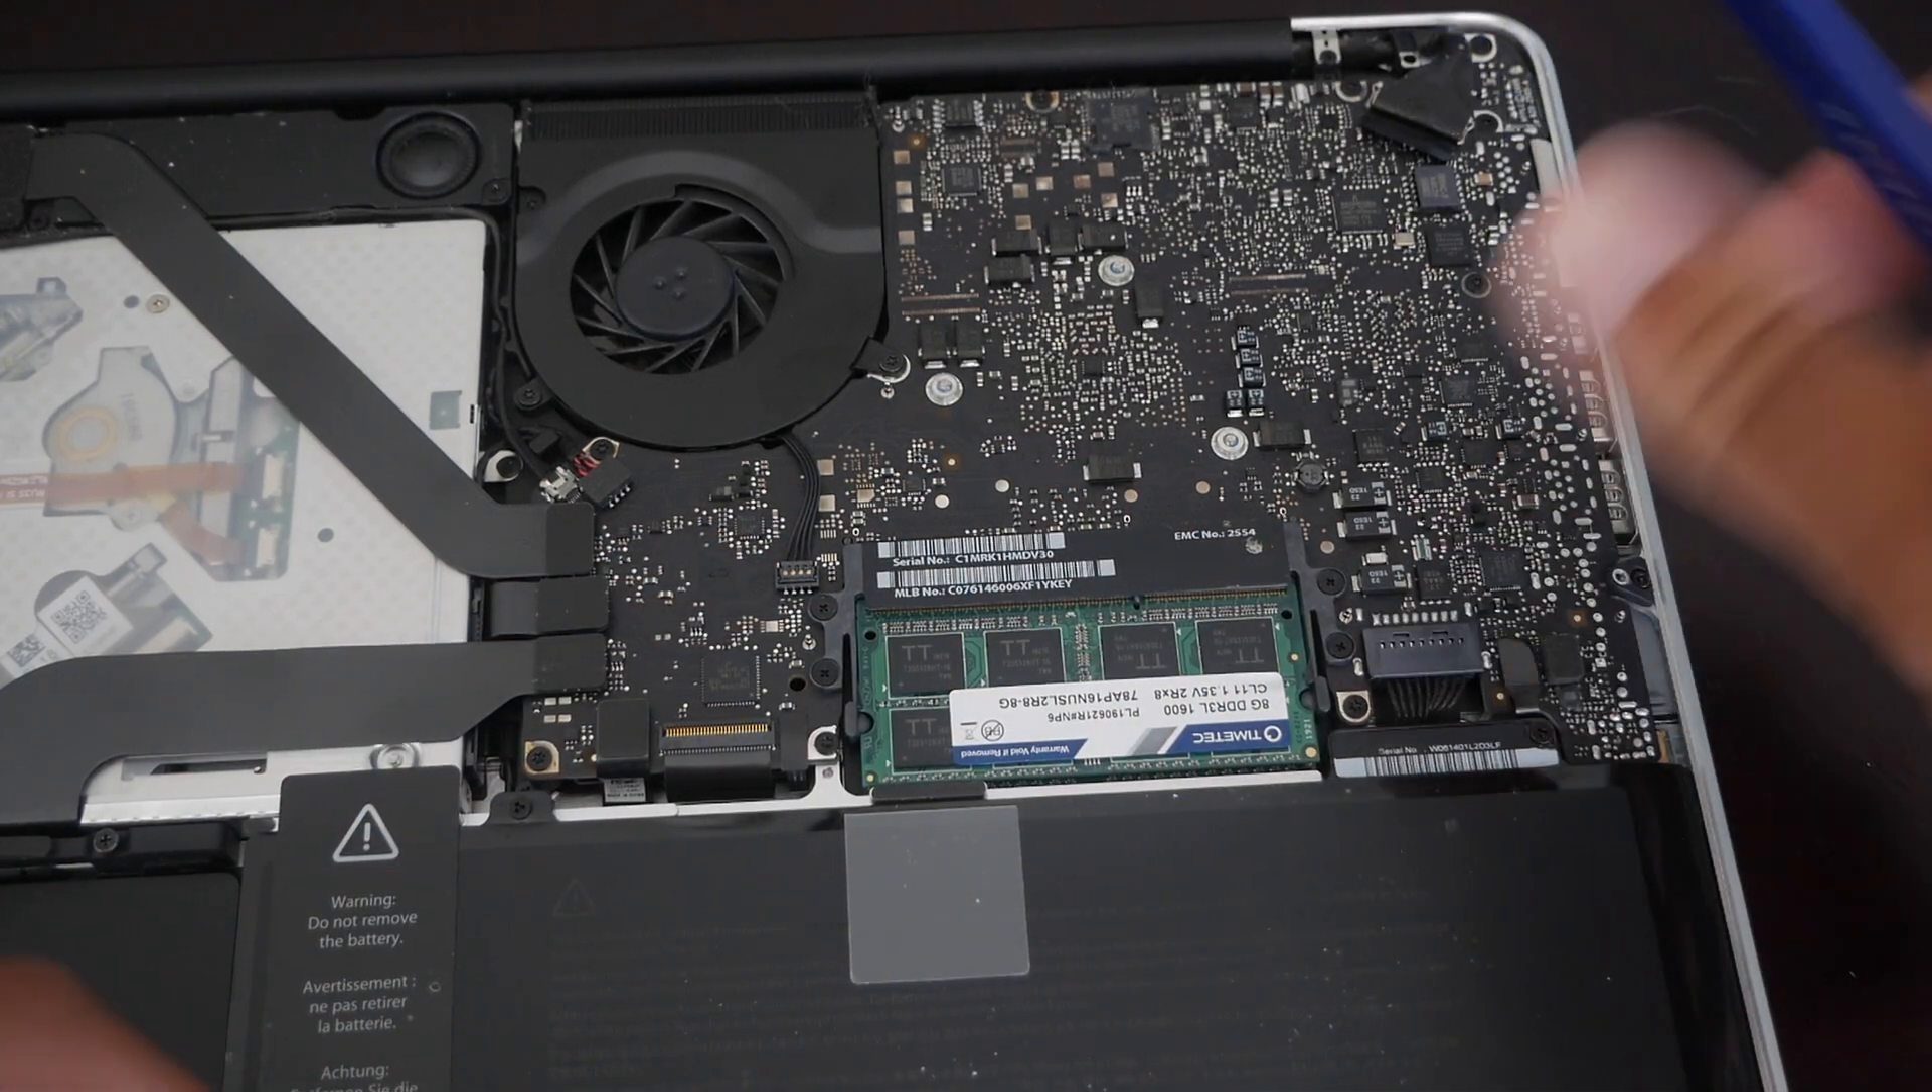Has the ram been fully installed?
Yes.